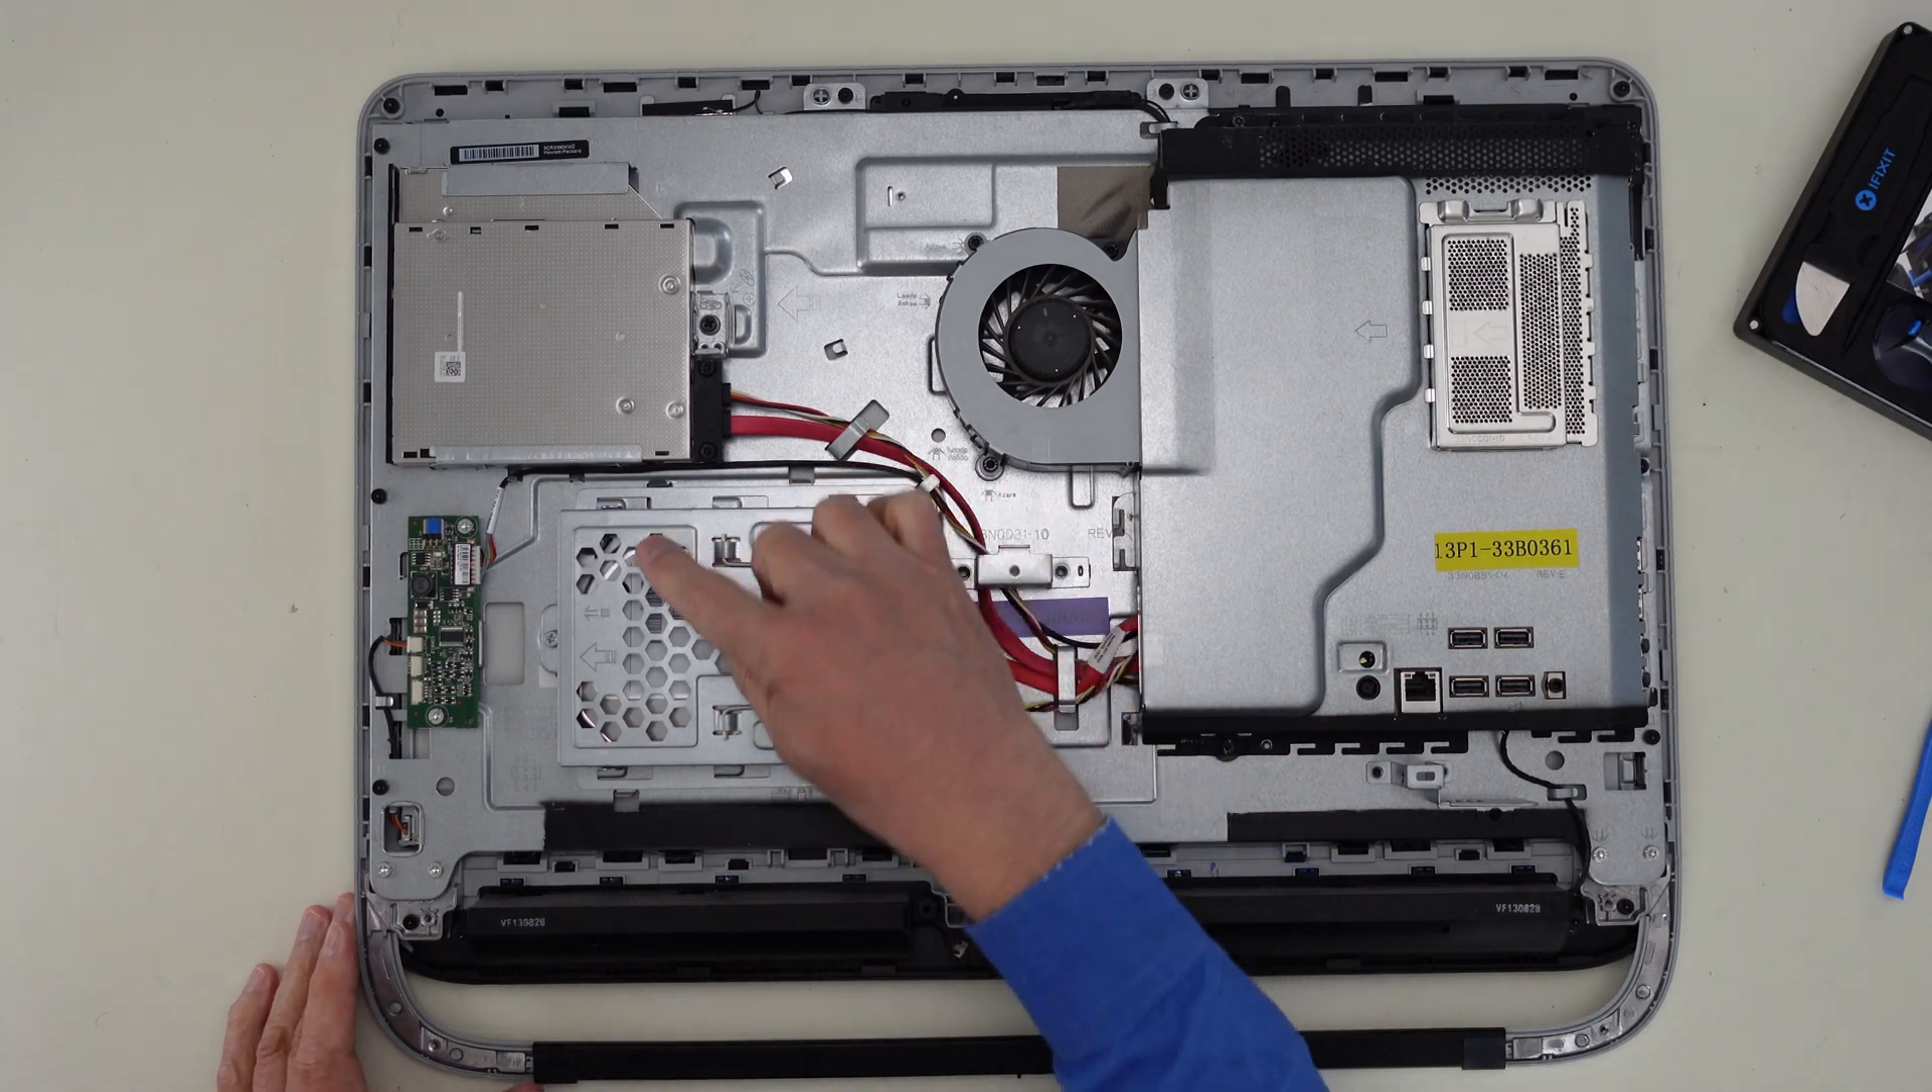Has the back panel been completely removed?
Yes.